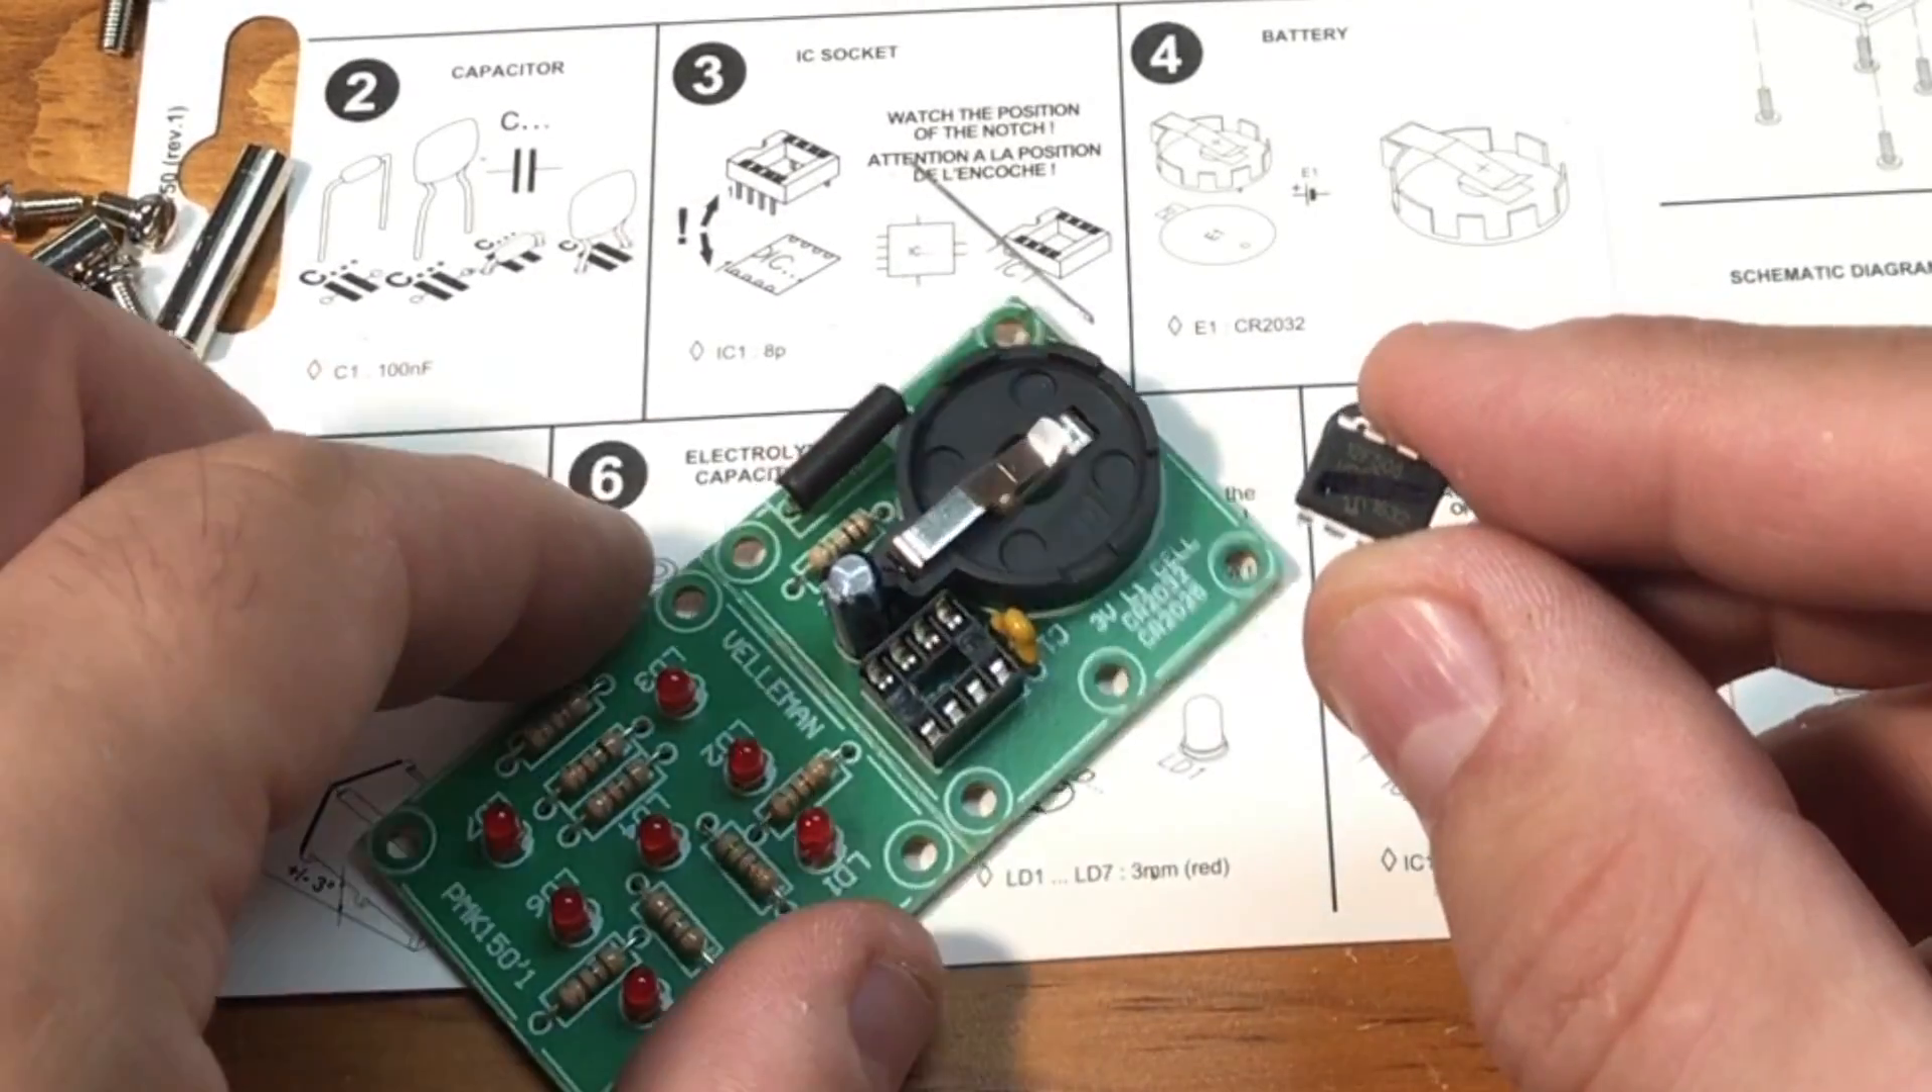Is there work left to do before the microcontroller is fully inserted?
Yes.